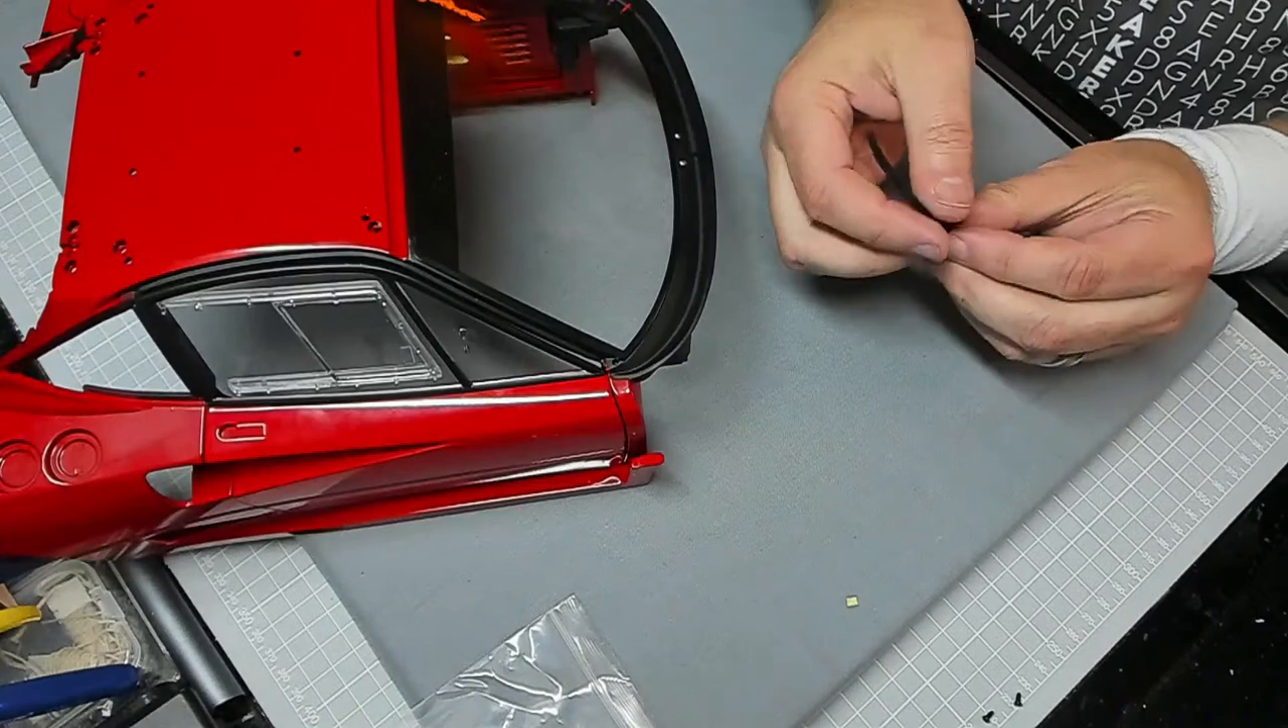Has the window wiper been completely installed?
No.